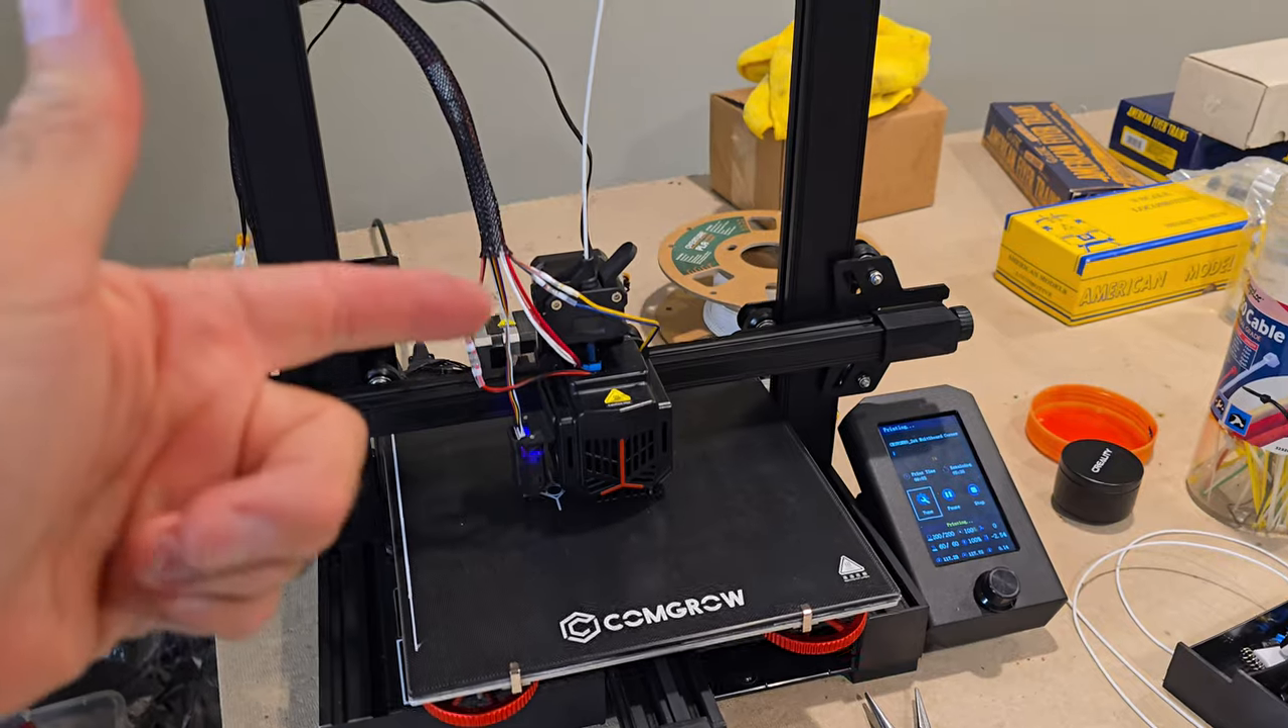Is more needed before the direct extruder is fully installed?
No.